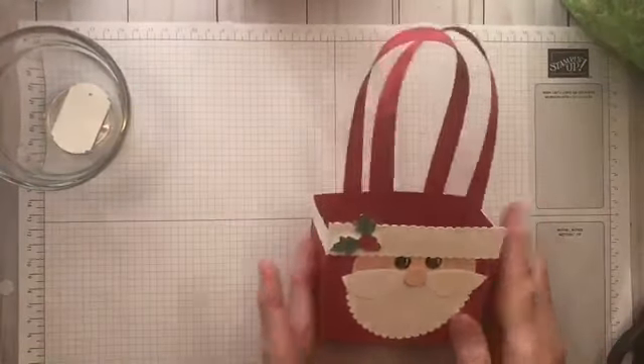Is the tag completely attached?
No.